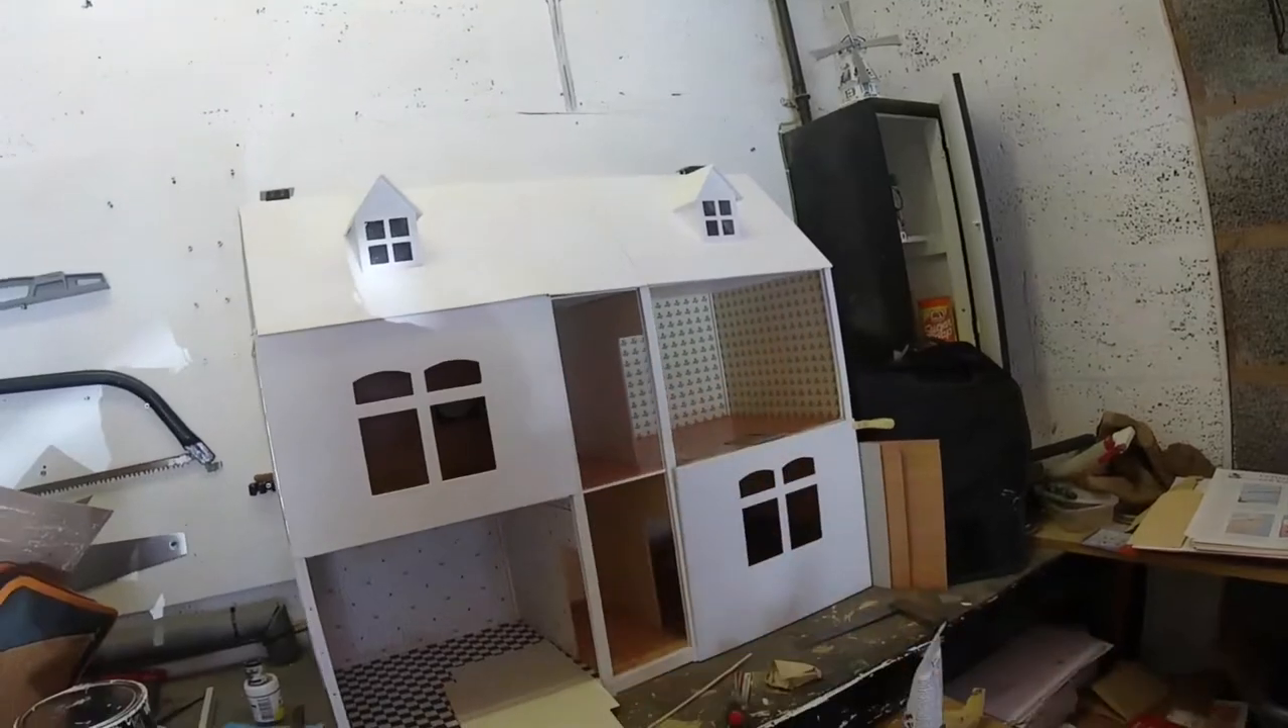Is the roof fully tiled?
No.